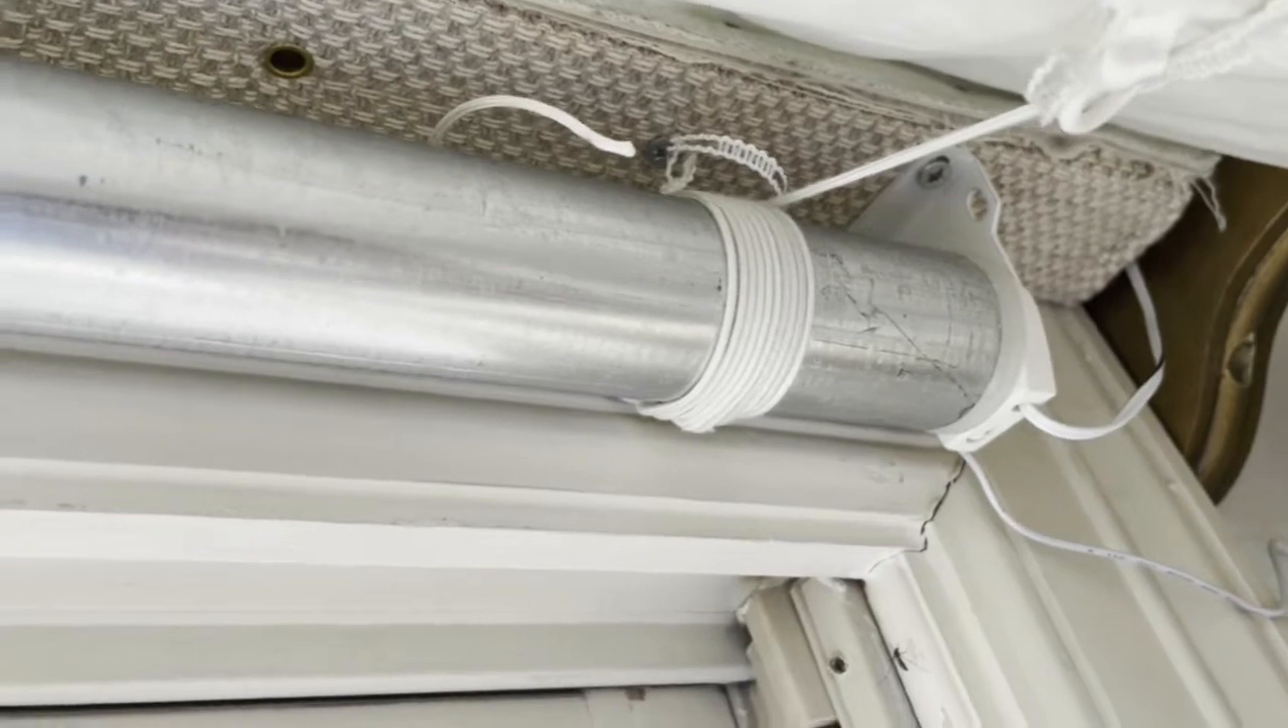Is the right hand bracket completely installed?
Yes.